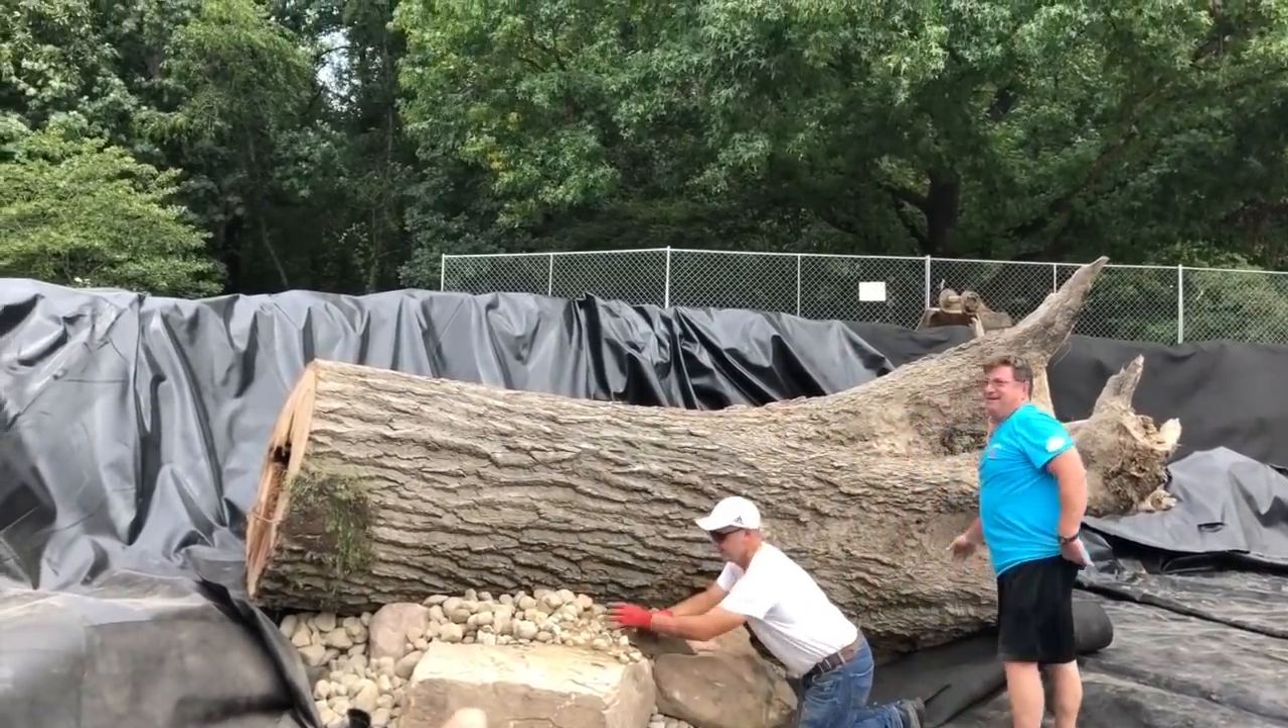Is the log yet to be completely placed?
No.